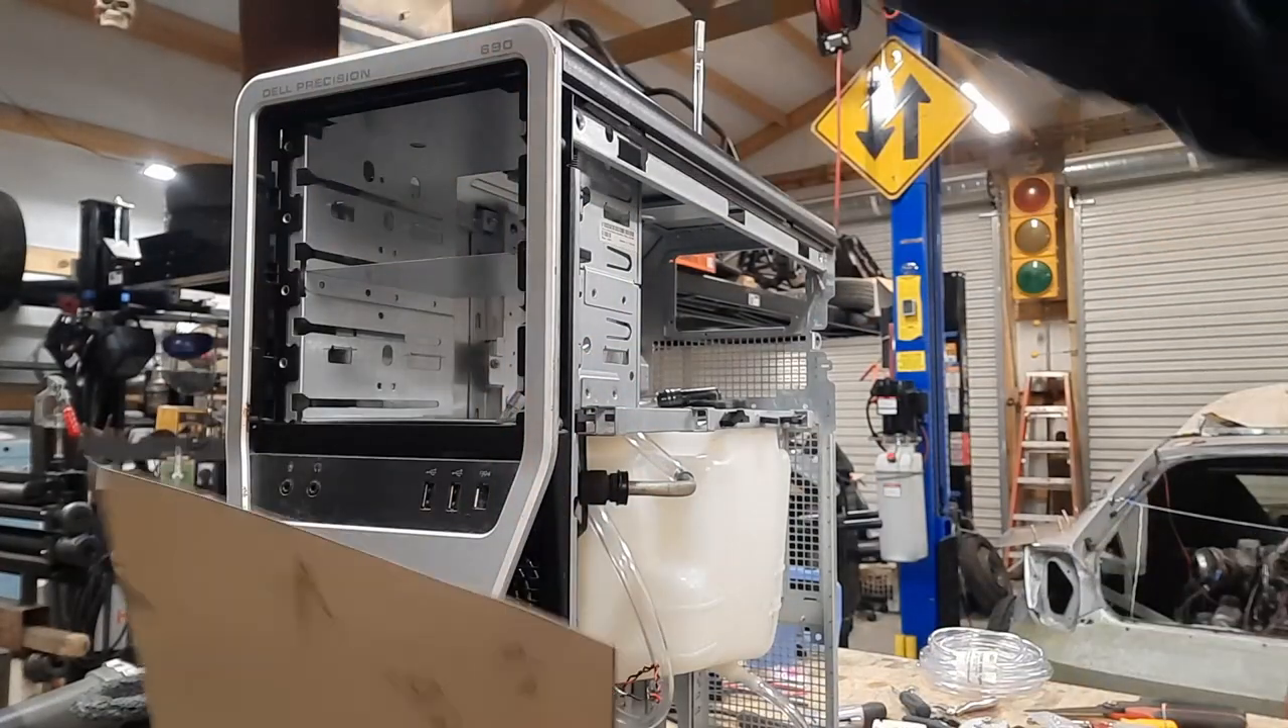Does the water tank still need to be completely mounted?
No.